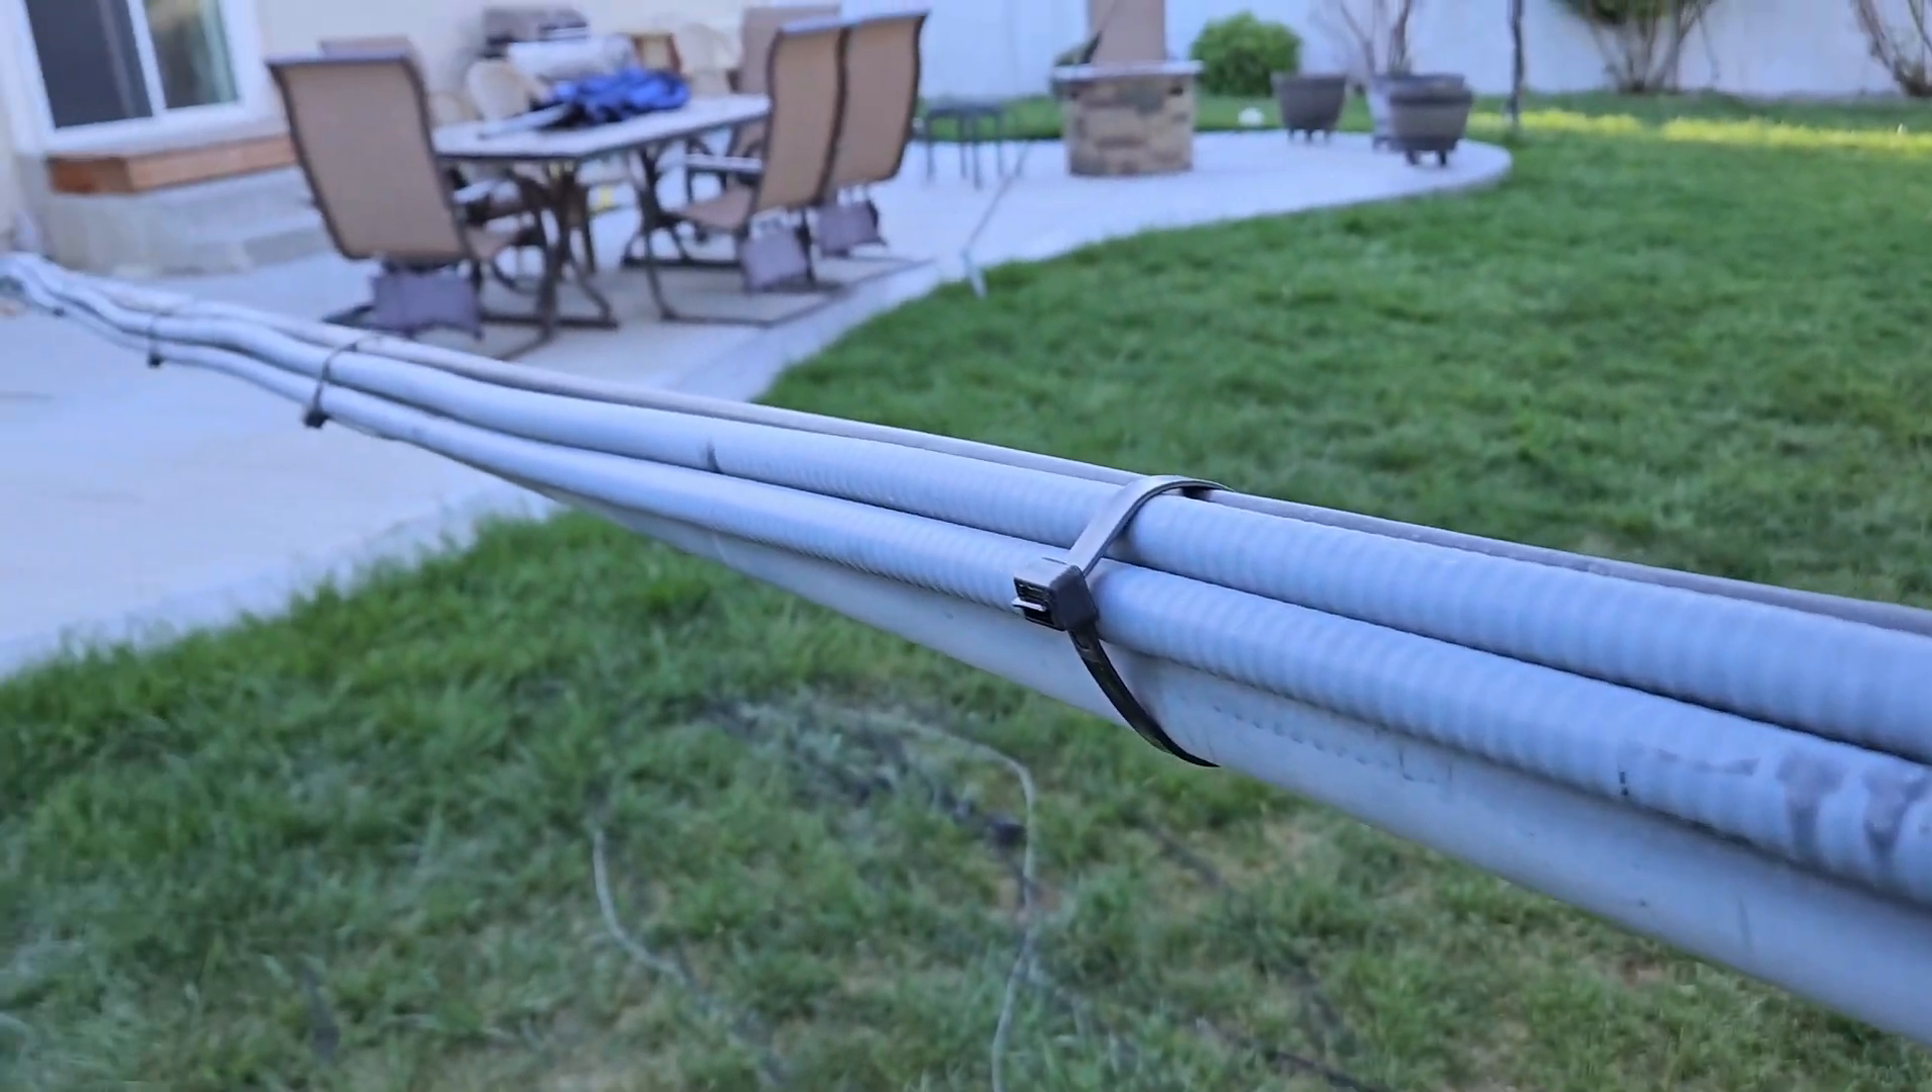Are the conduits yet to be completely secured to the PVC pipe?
No.